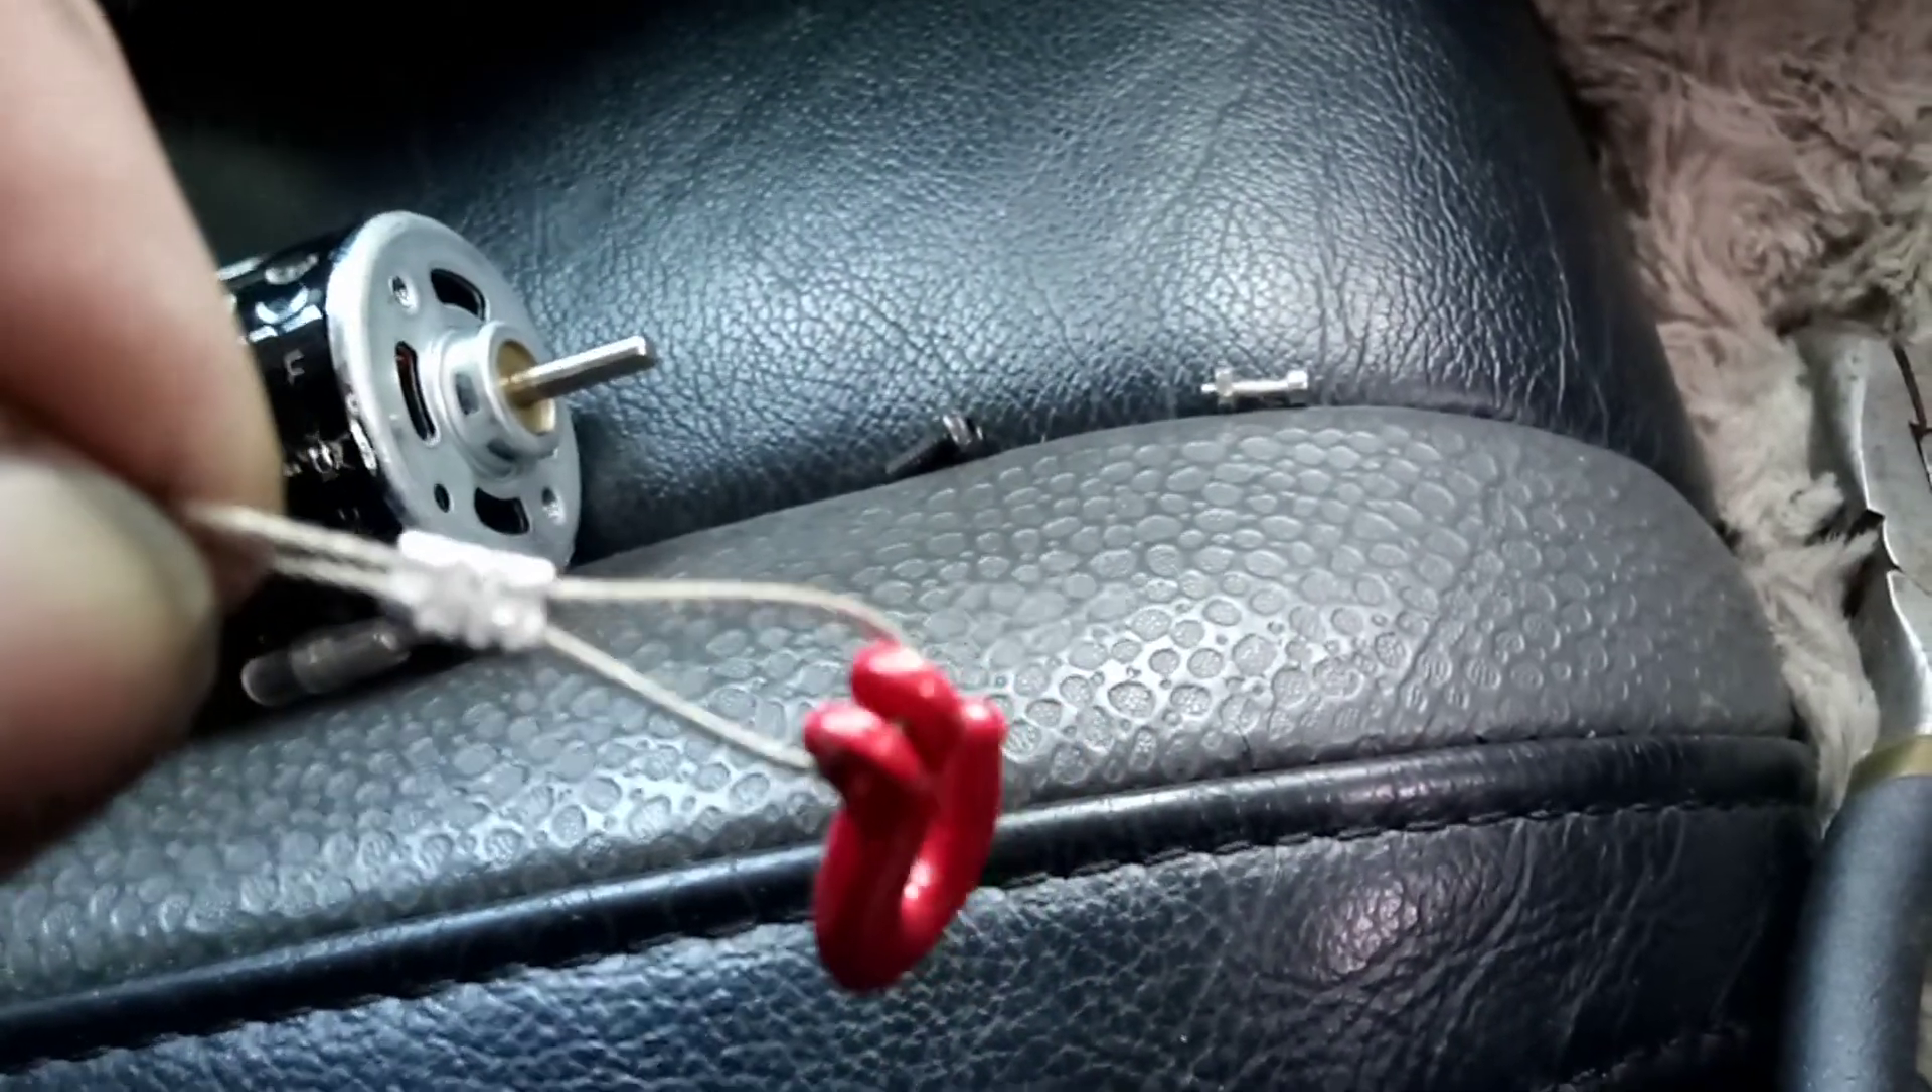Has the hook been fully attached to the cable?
Yes.